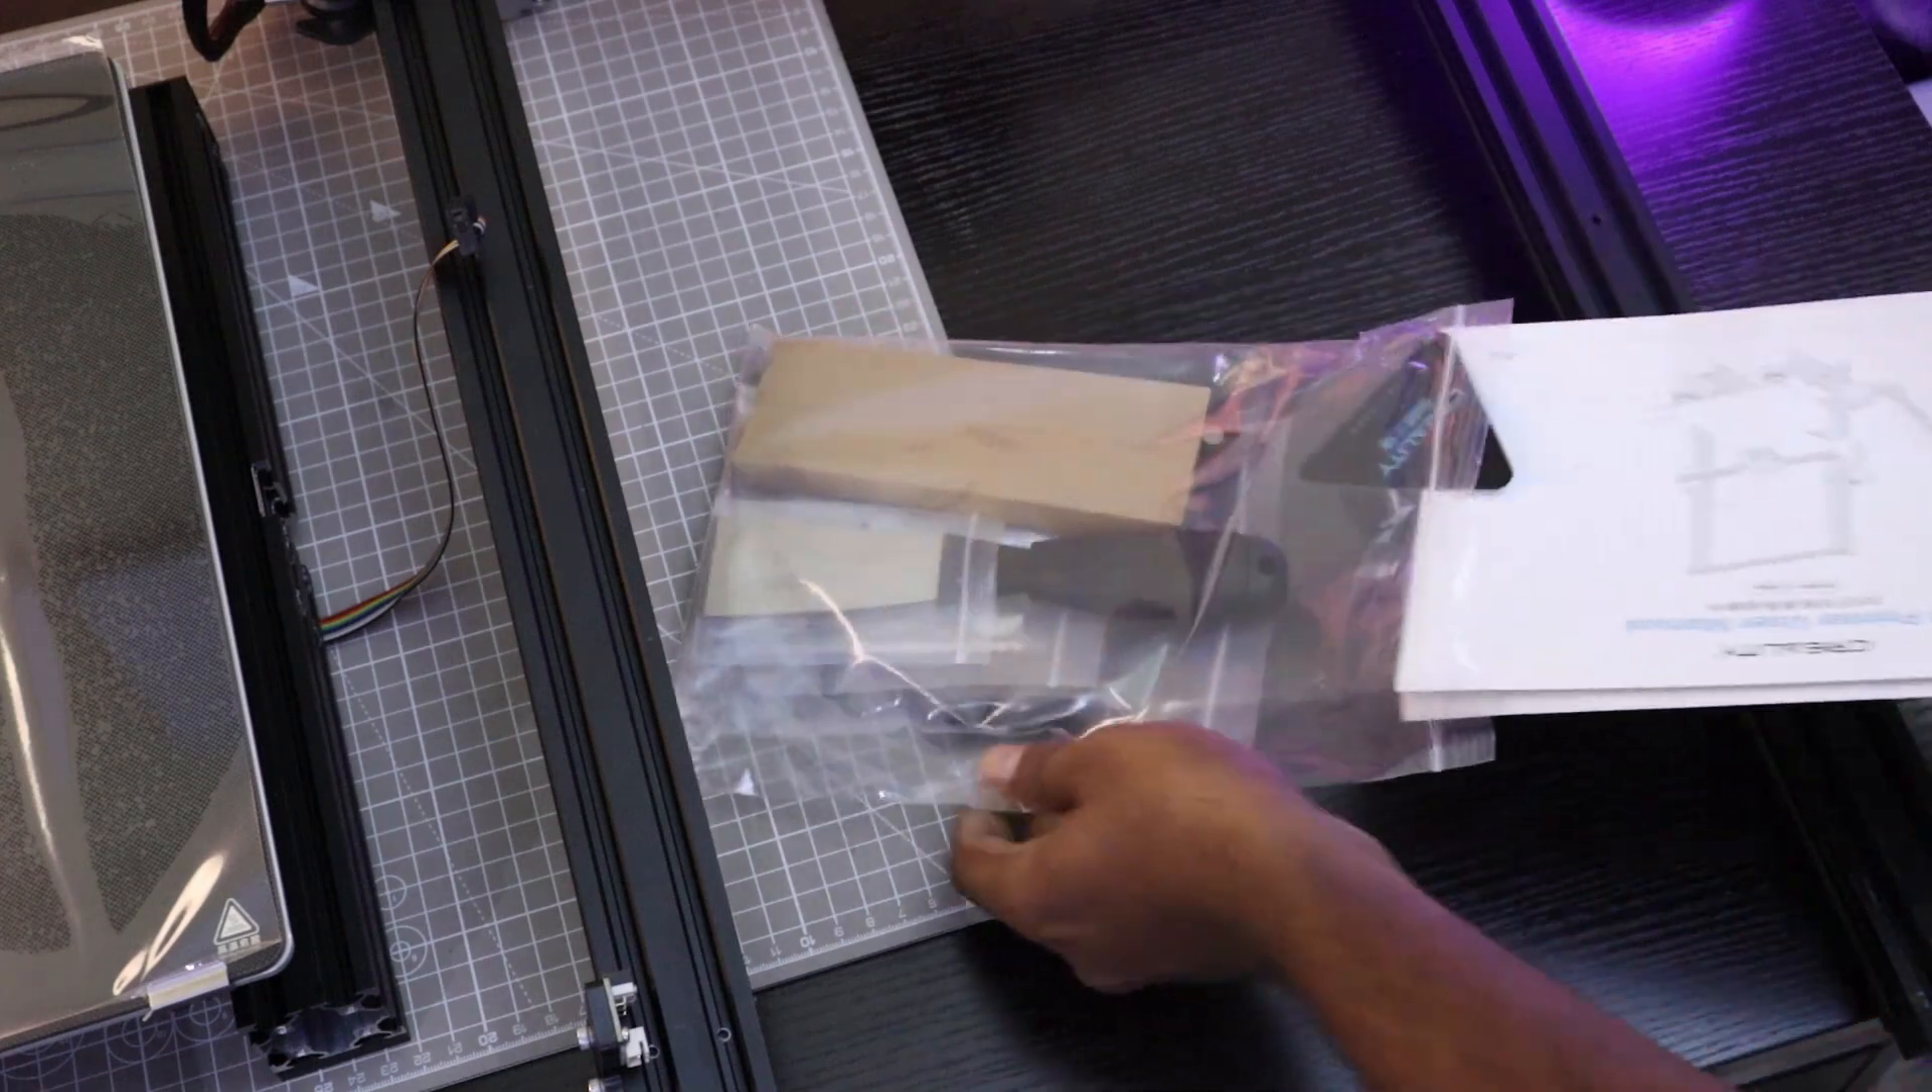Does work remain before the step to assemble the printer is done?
Yes.